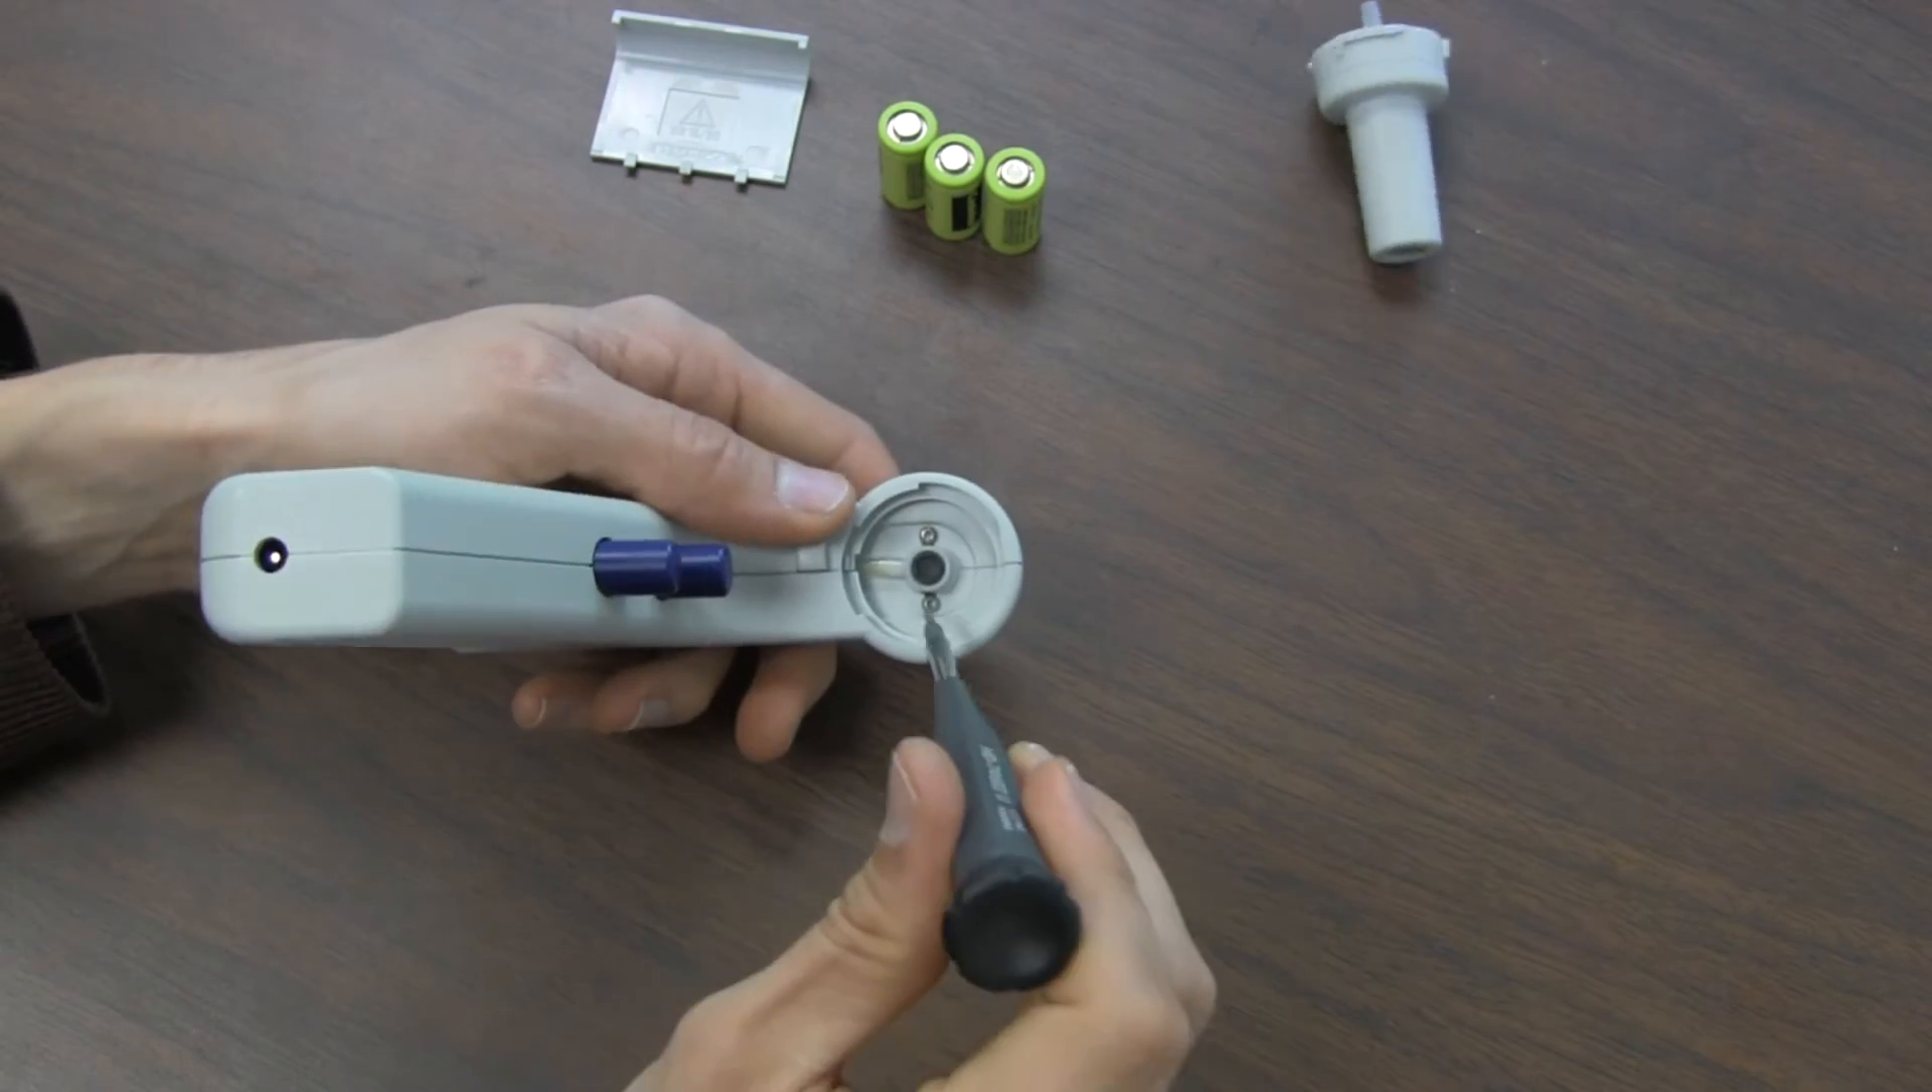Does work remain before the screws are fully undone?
Yes.